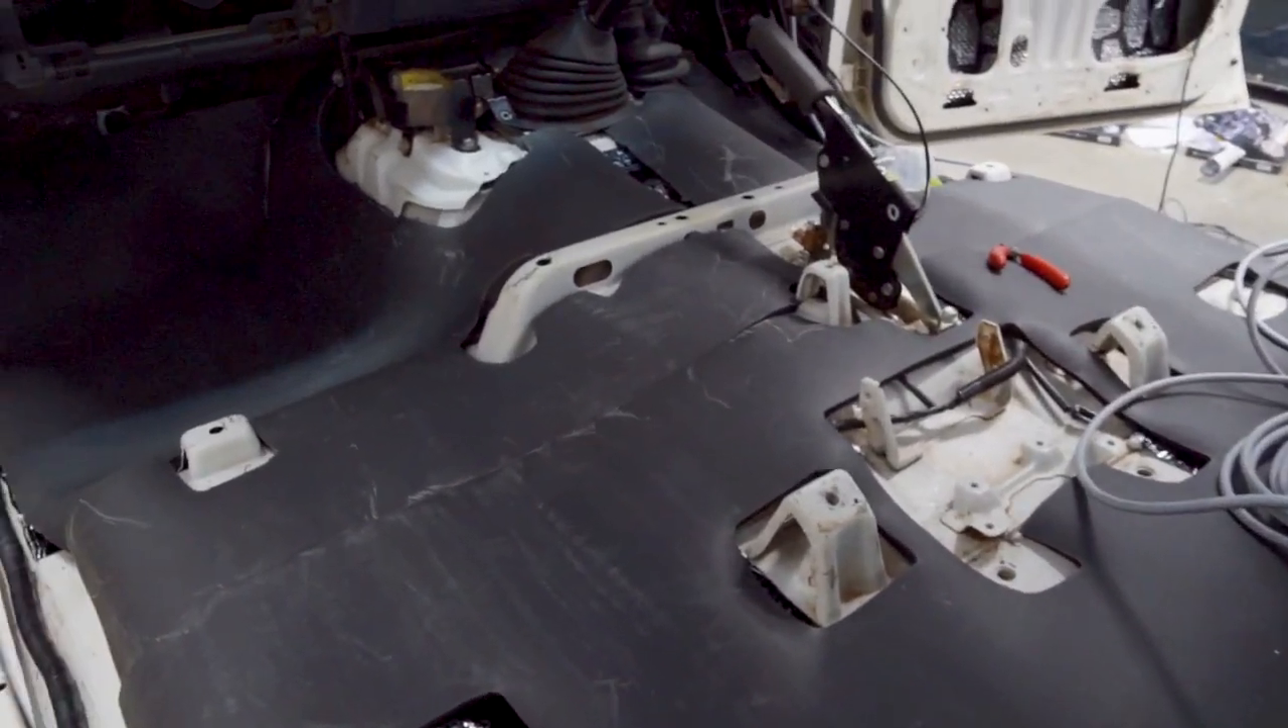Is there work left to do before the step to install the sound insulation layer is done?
No.